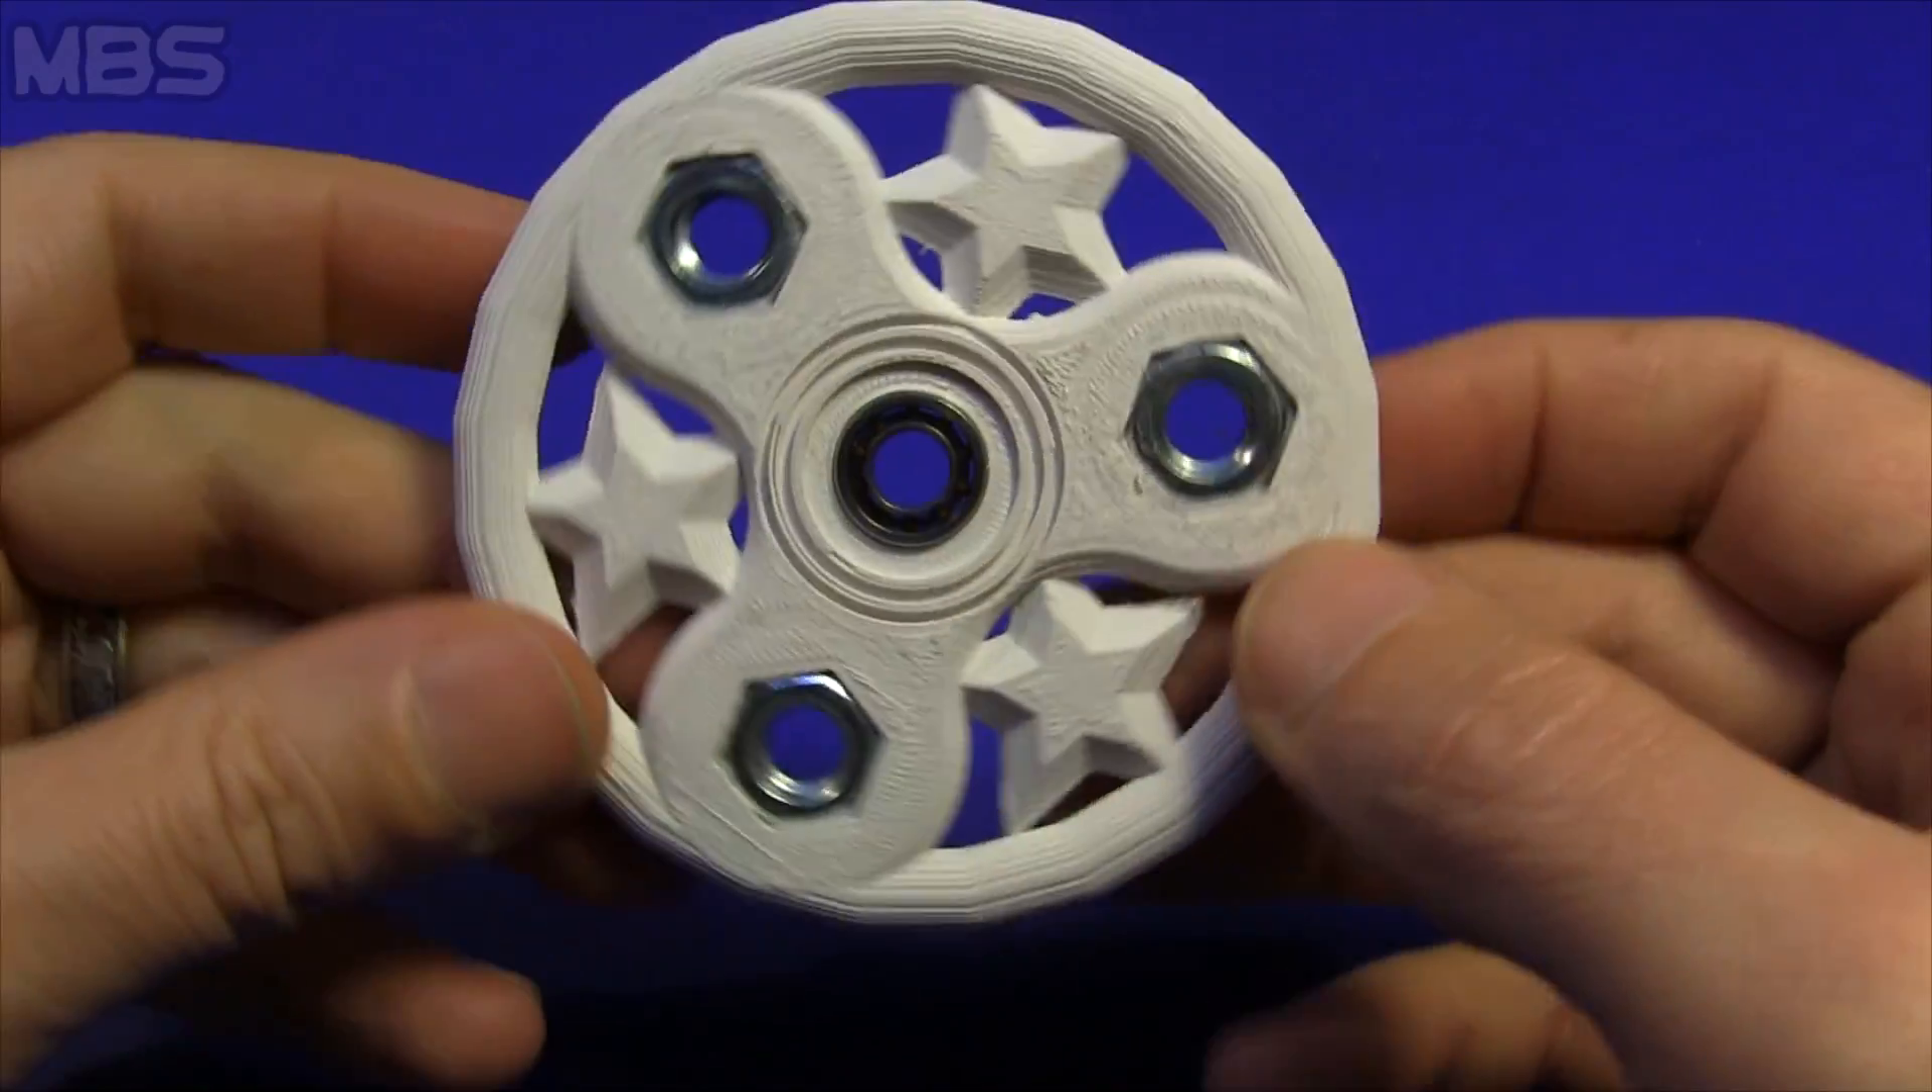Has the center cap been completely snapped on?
No.